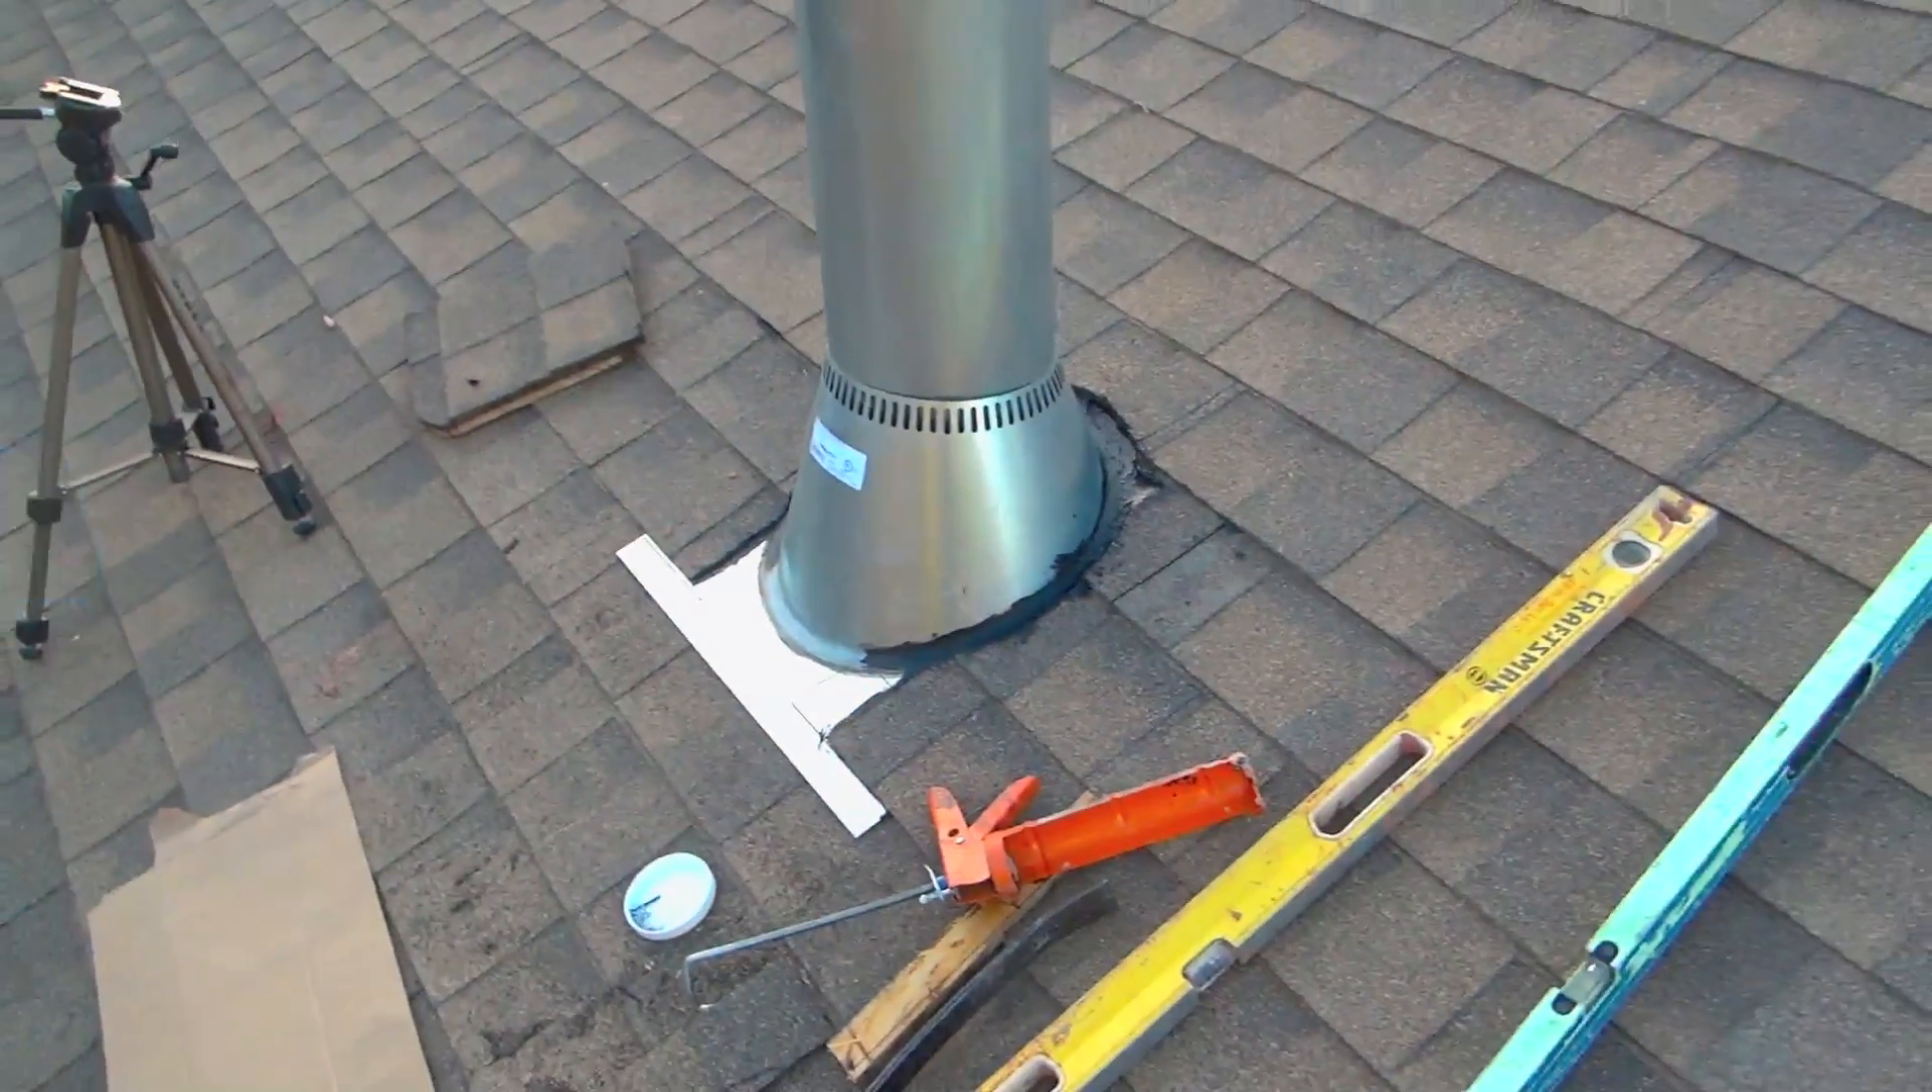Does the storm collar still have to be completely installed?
Yes.